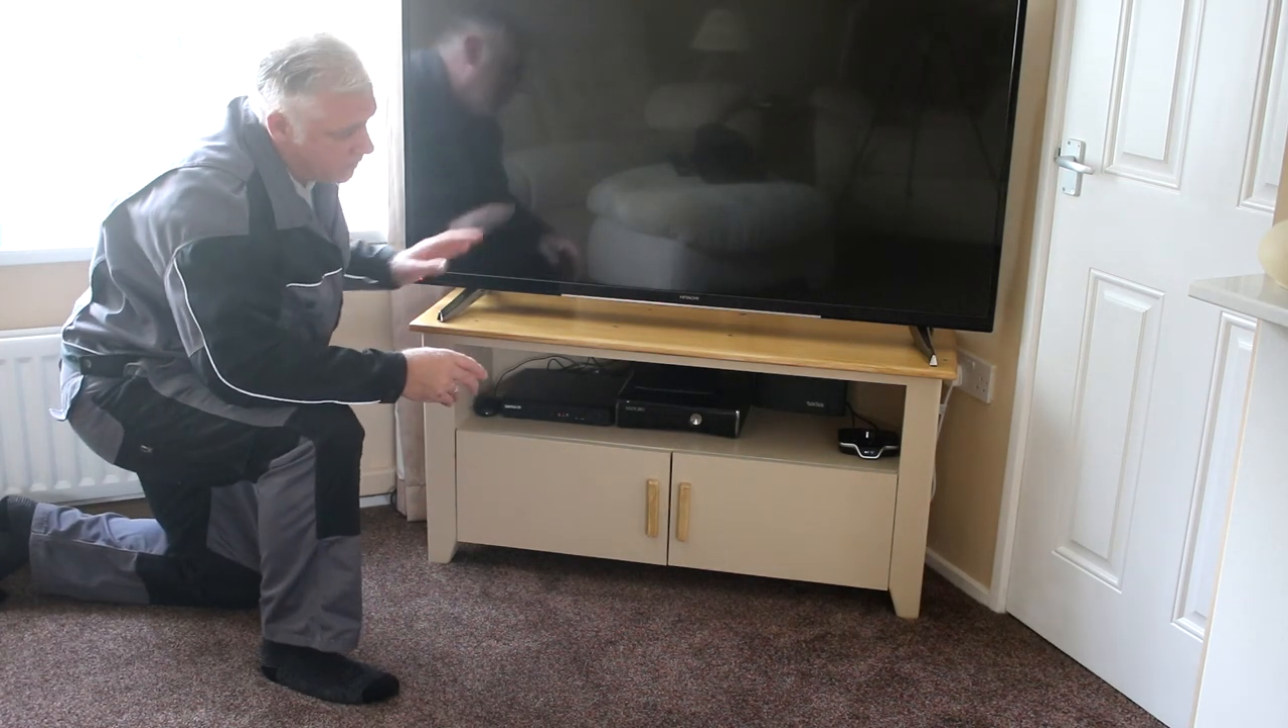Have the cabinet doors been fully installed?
Yes.